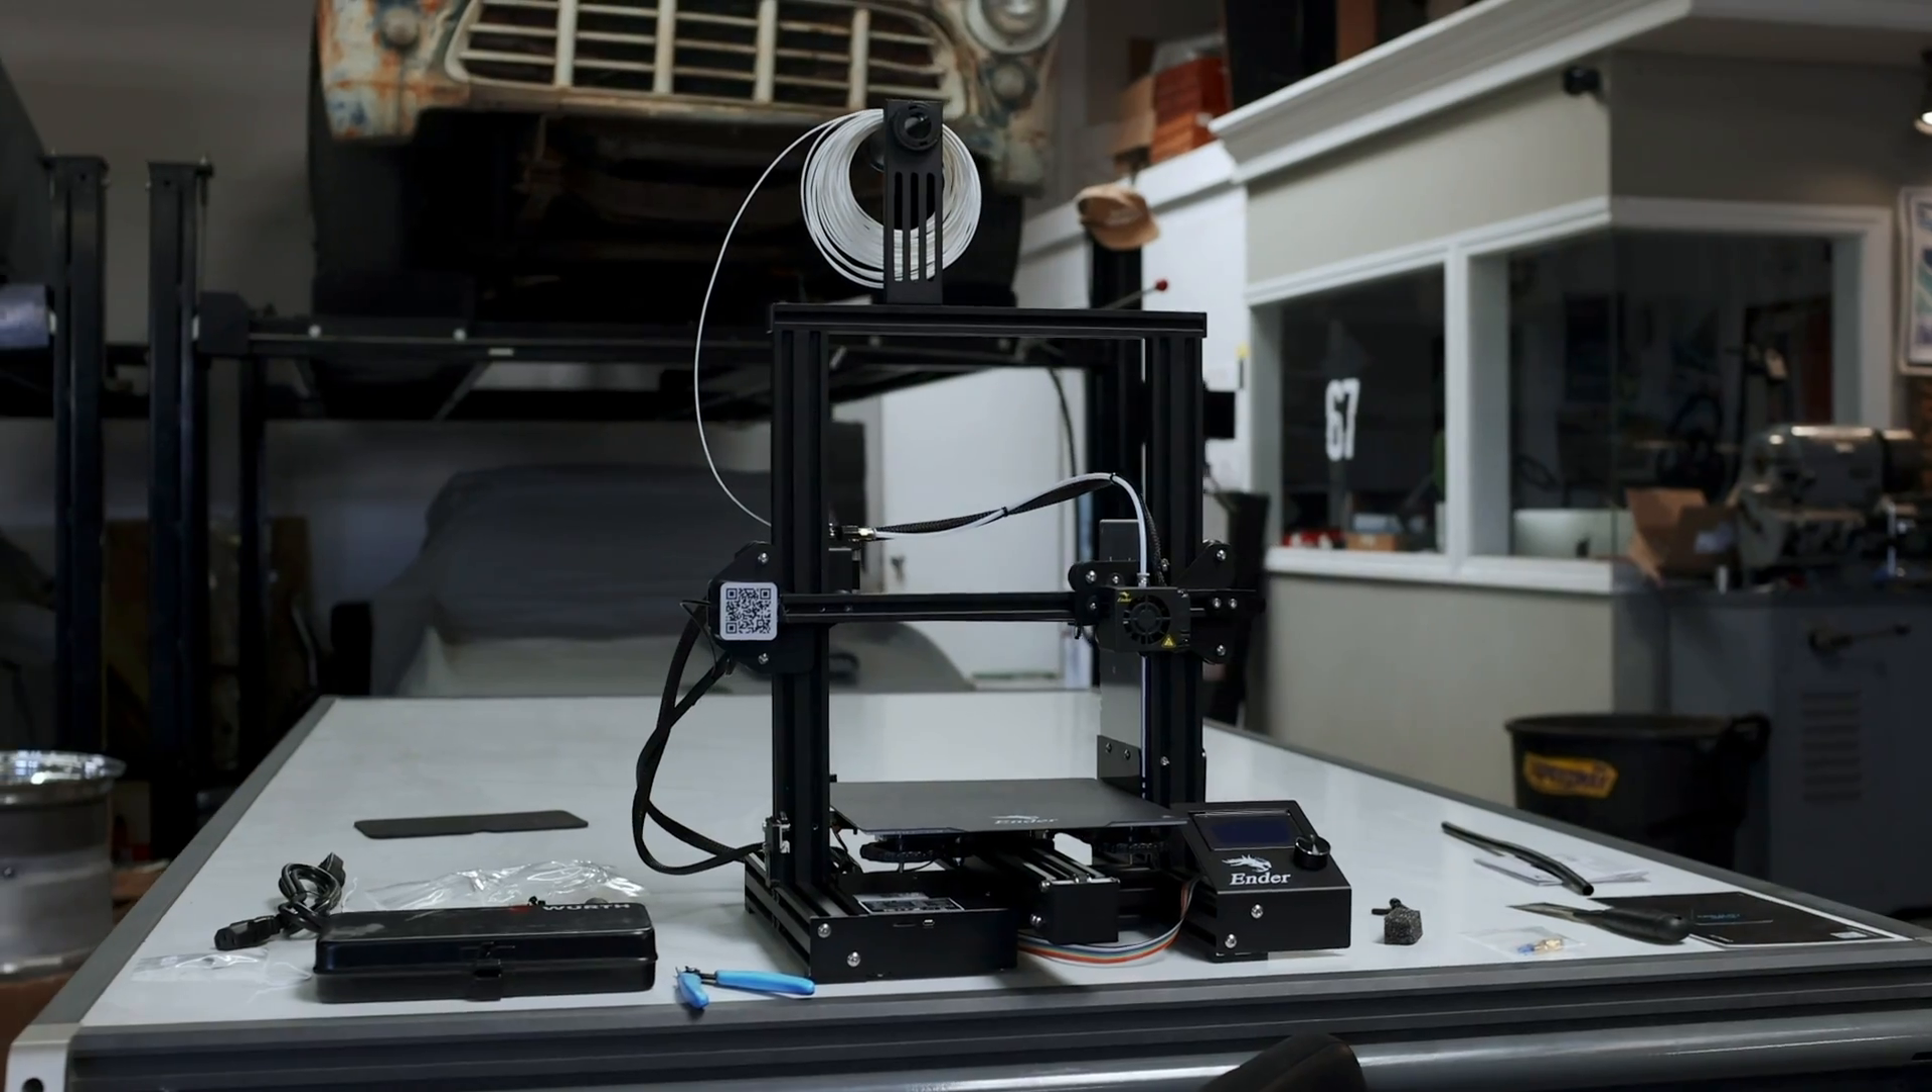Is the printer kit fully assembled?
Yes.